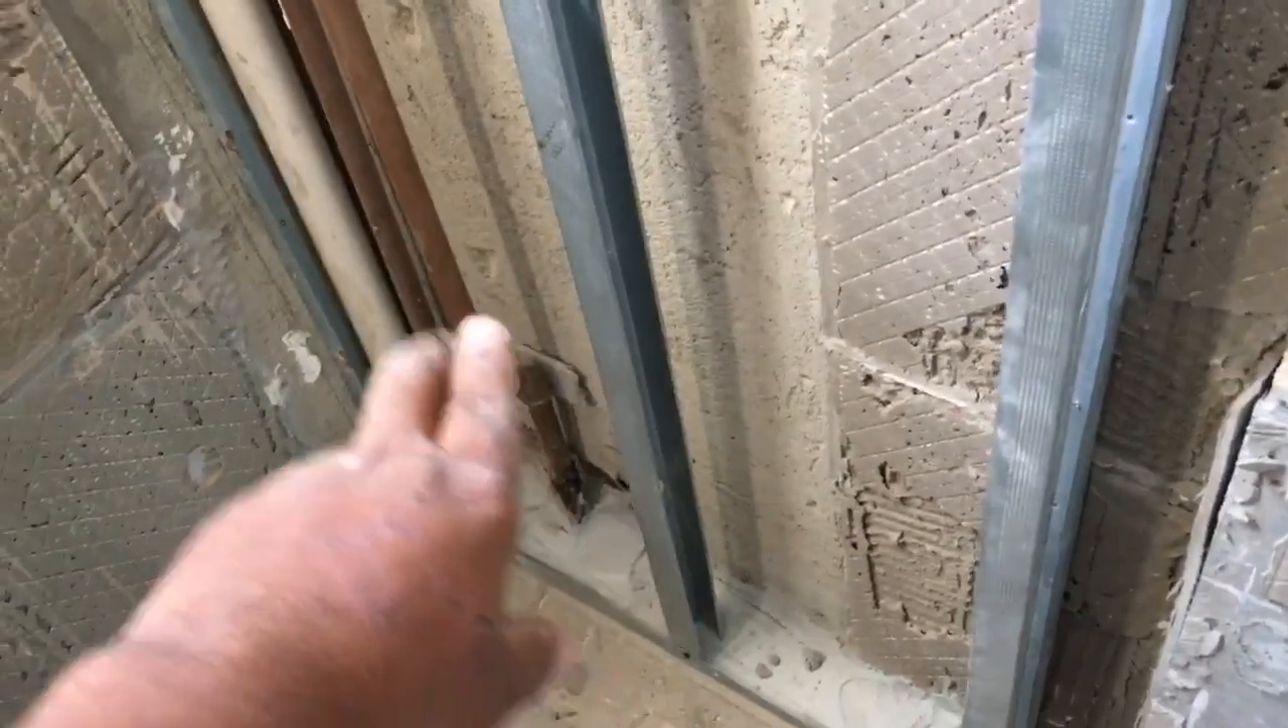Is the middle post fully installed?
Yes.